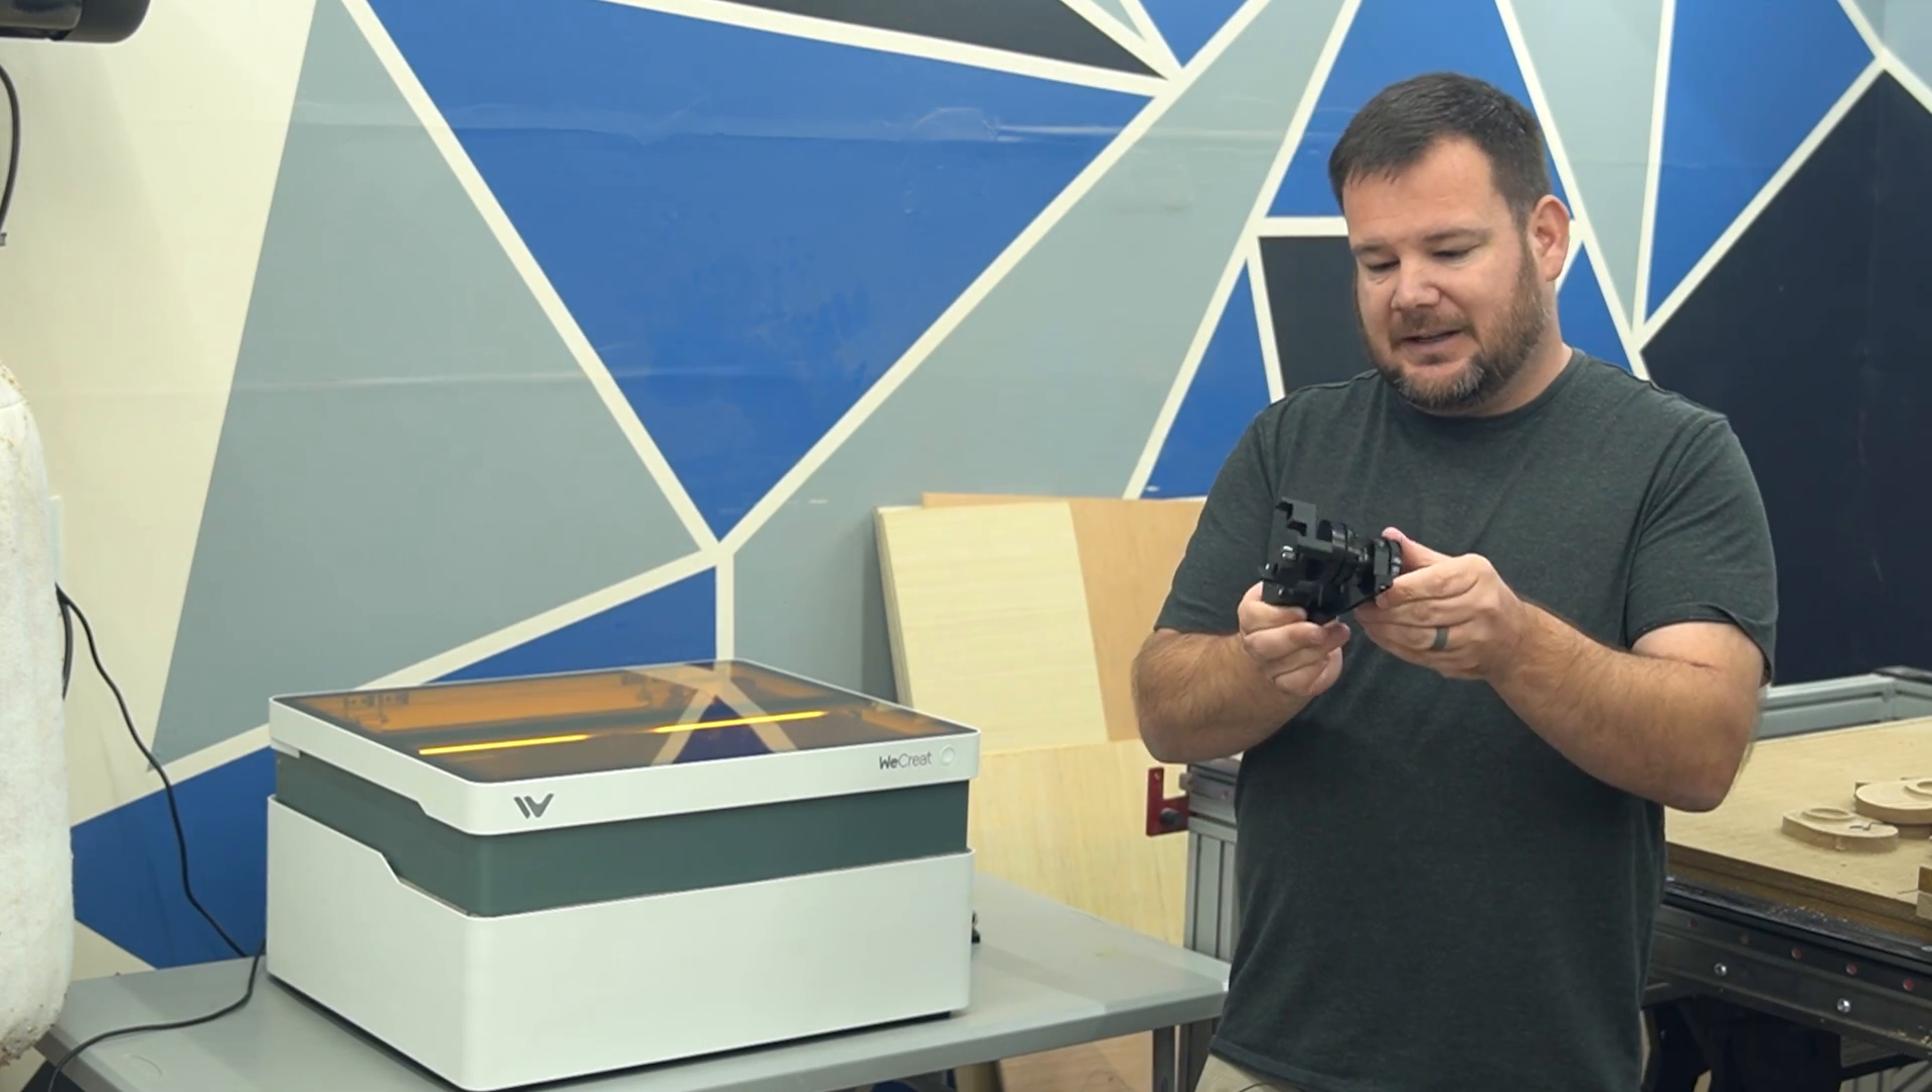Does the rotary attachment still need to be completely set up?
Yes.